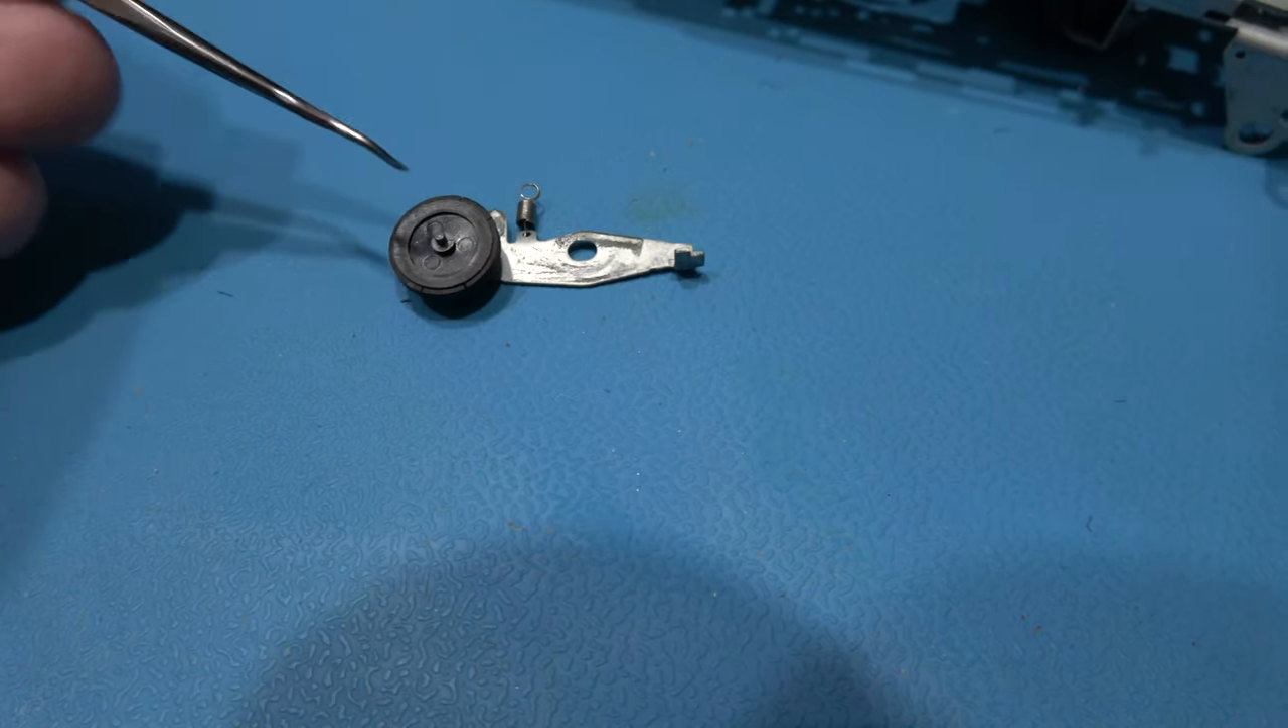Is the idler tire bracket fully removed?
Yes.